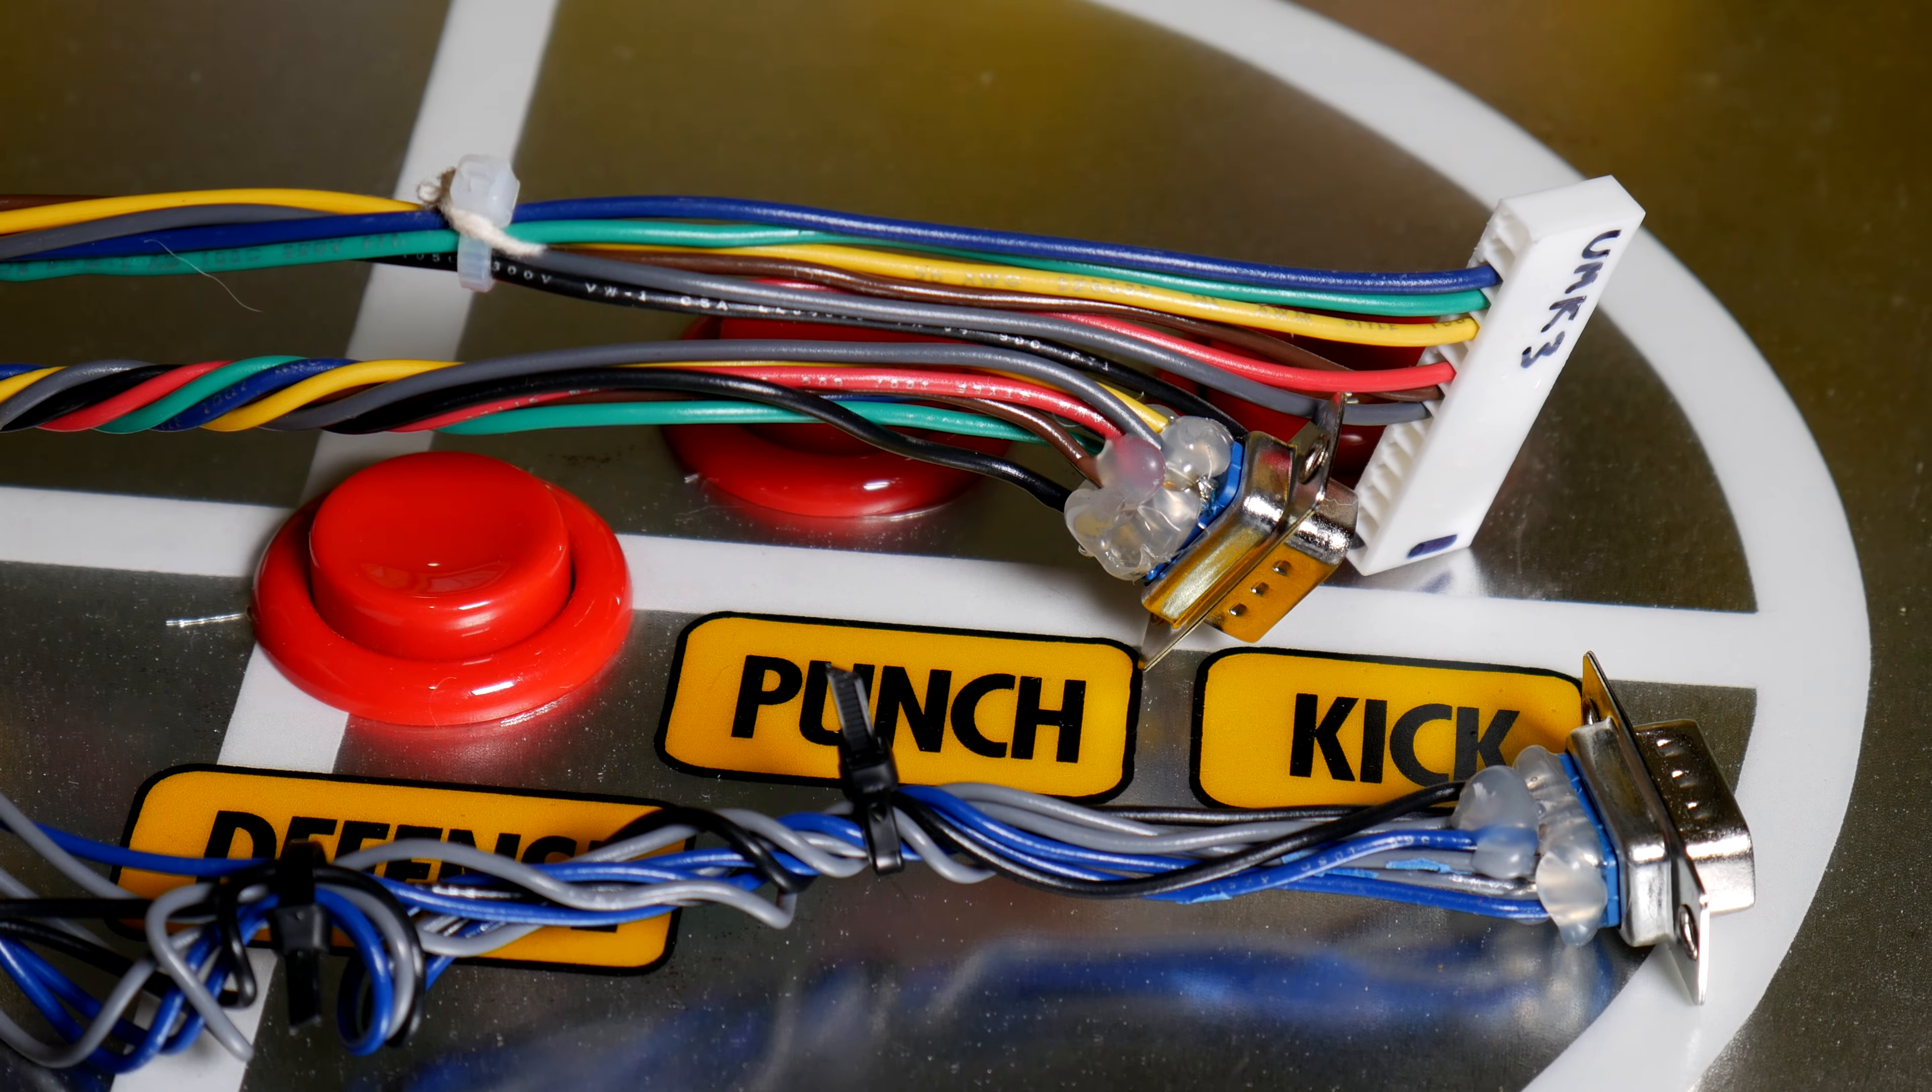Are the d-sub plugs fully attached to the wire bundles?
Yes.